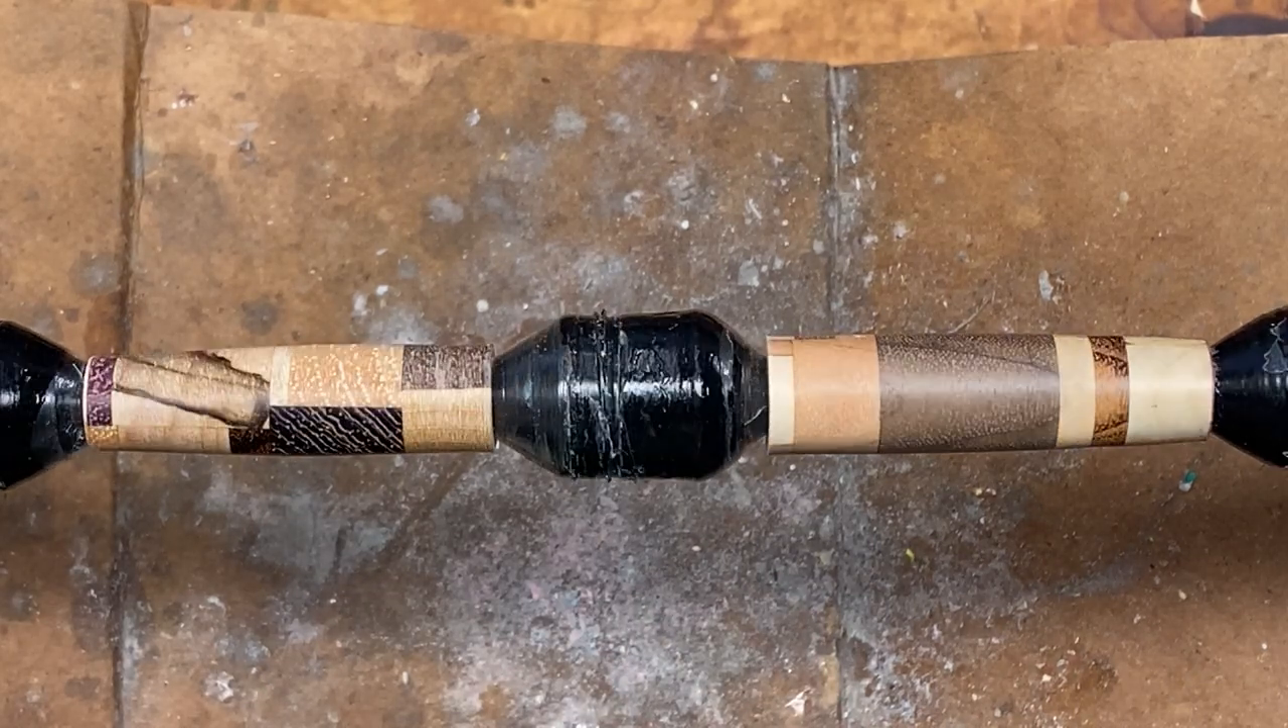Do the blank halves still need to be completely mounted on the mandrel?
No.